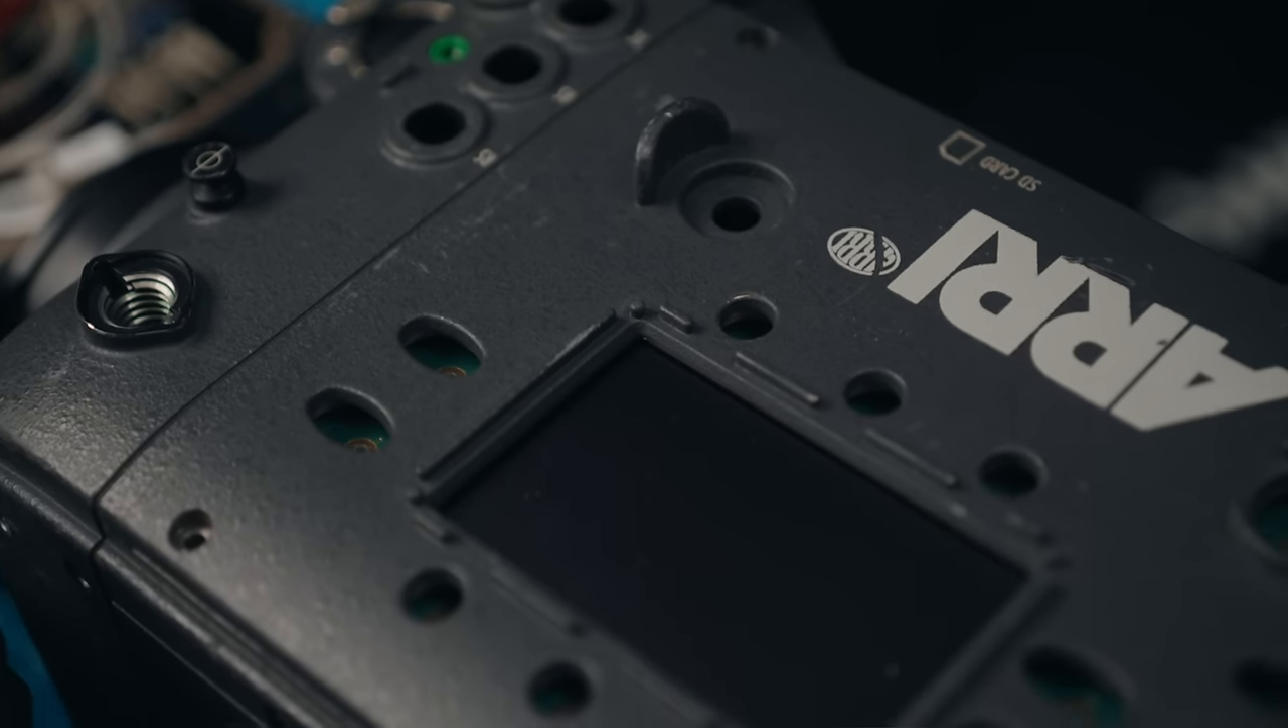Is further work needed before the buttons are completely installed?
Yes.